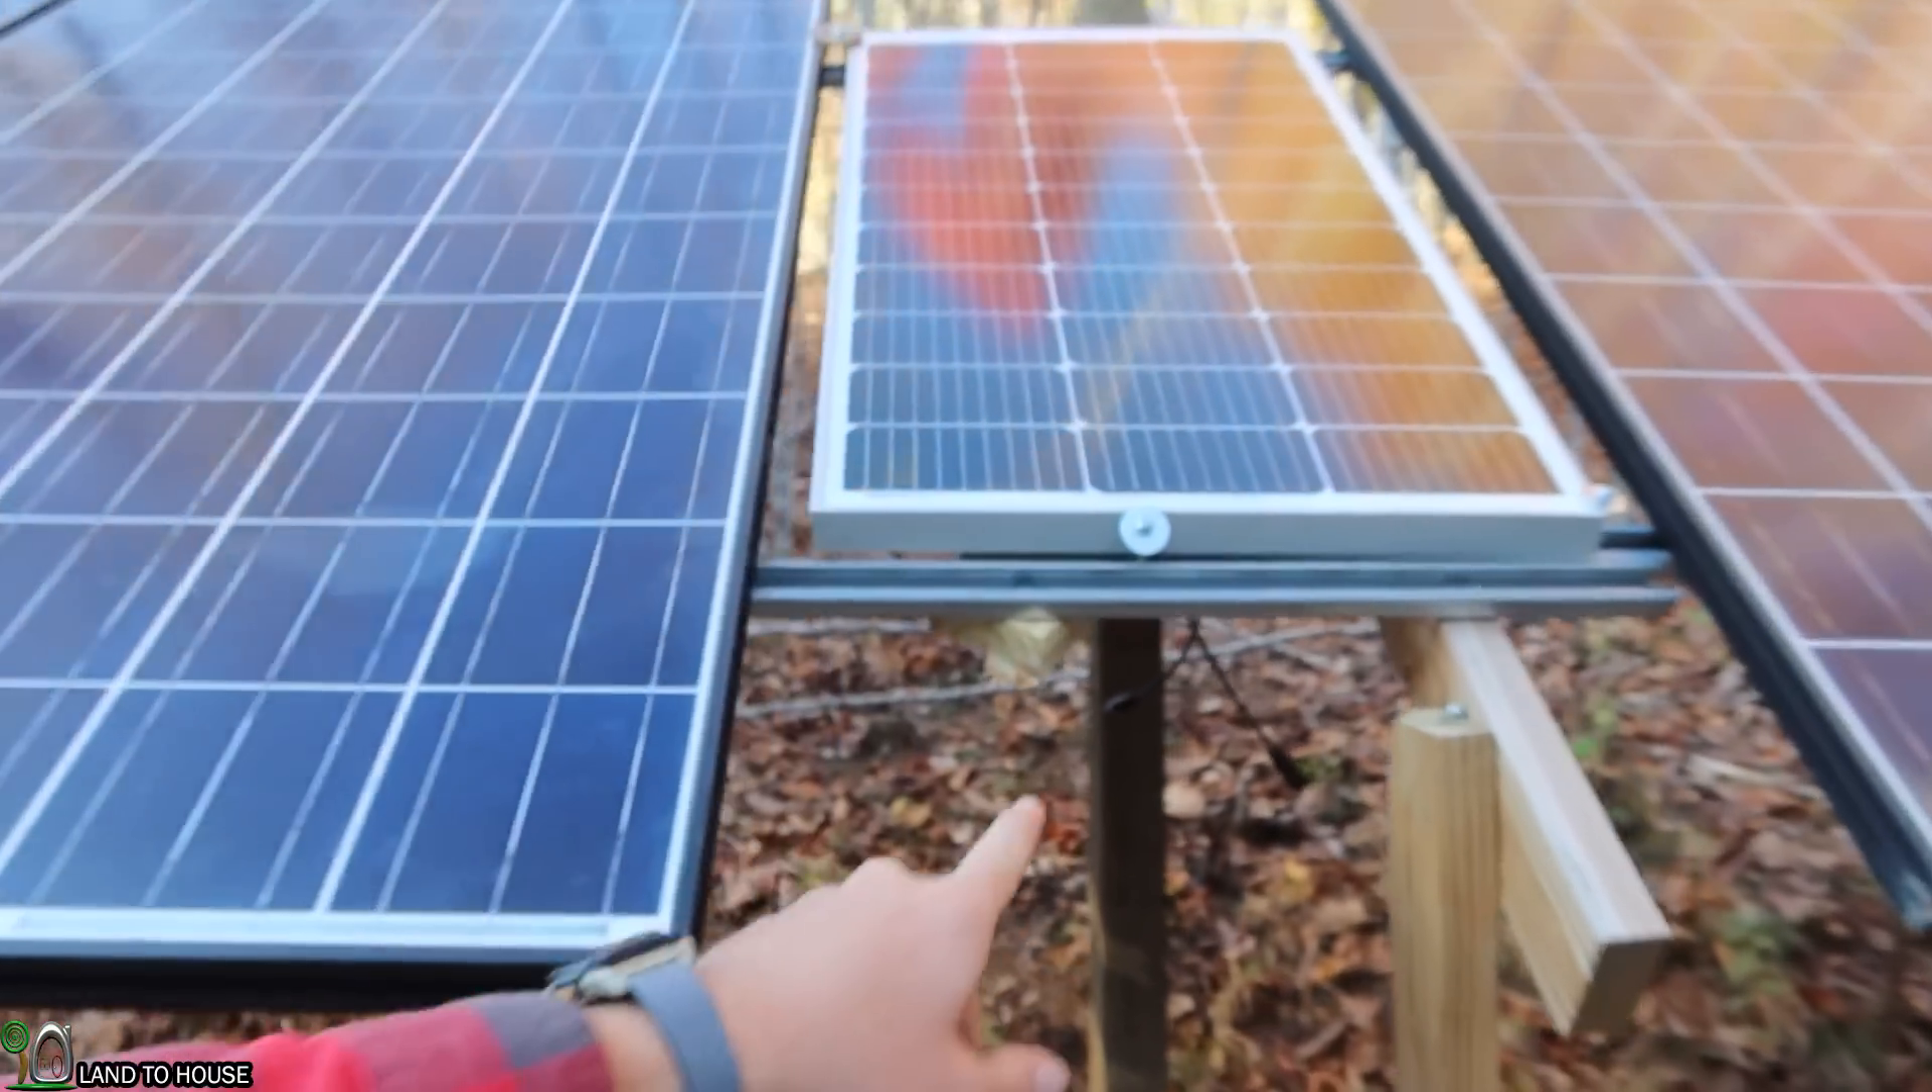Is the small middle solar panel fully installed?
Yes.